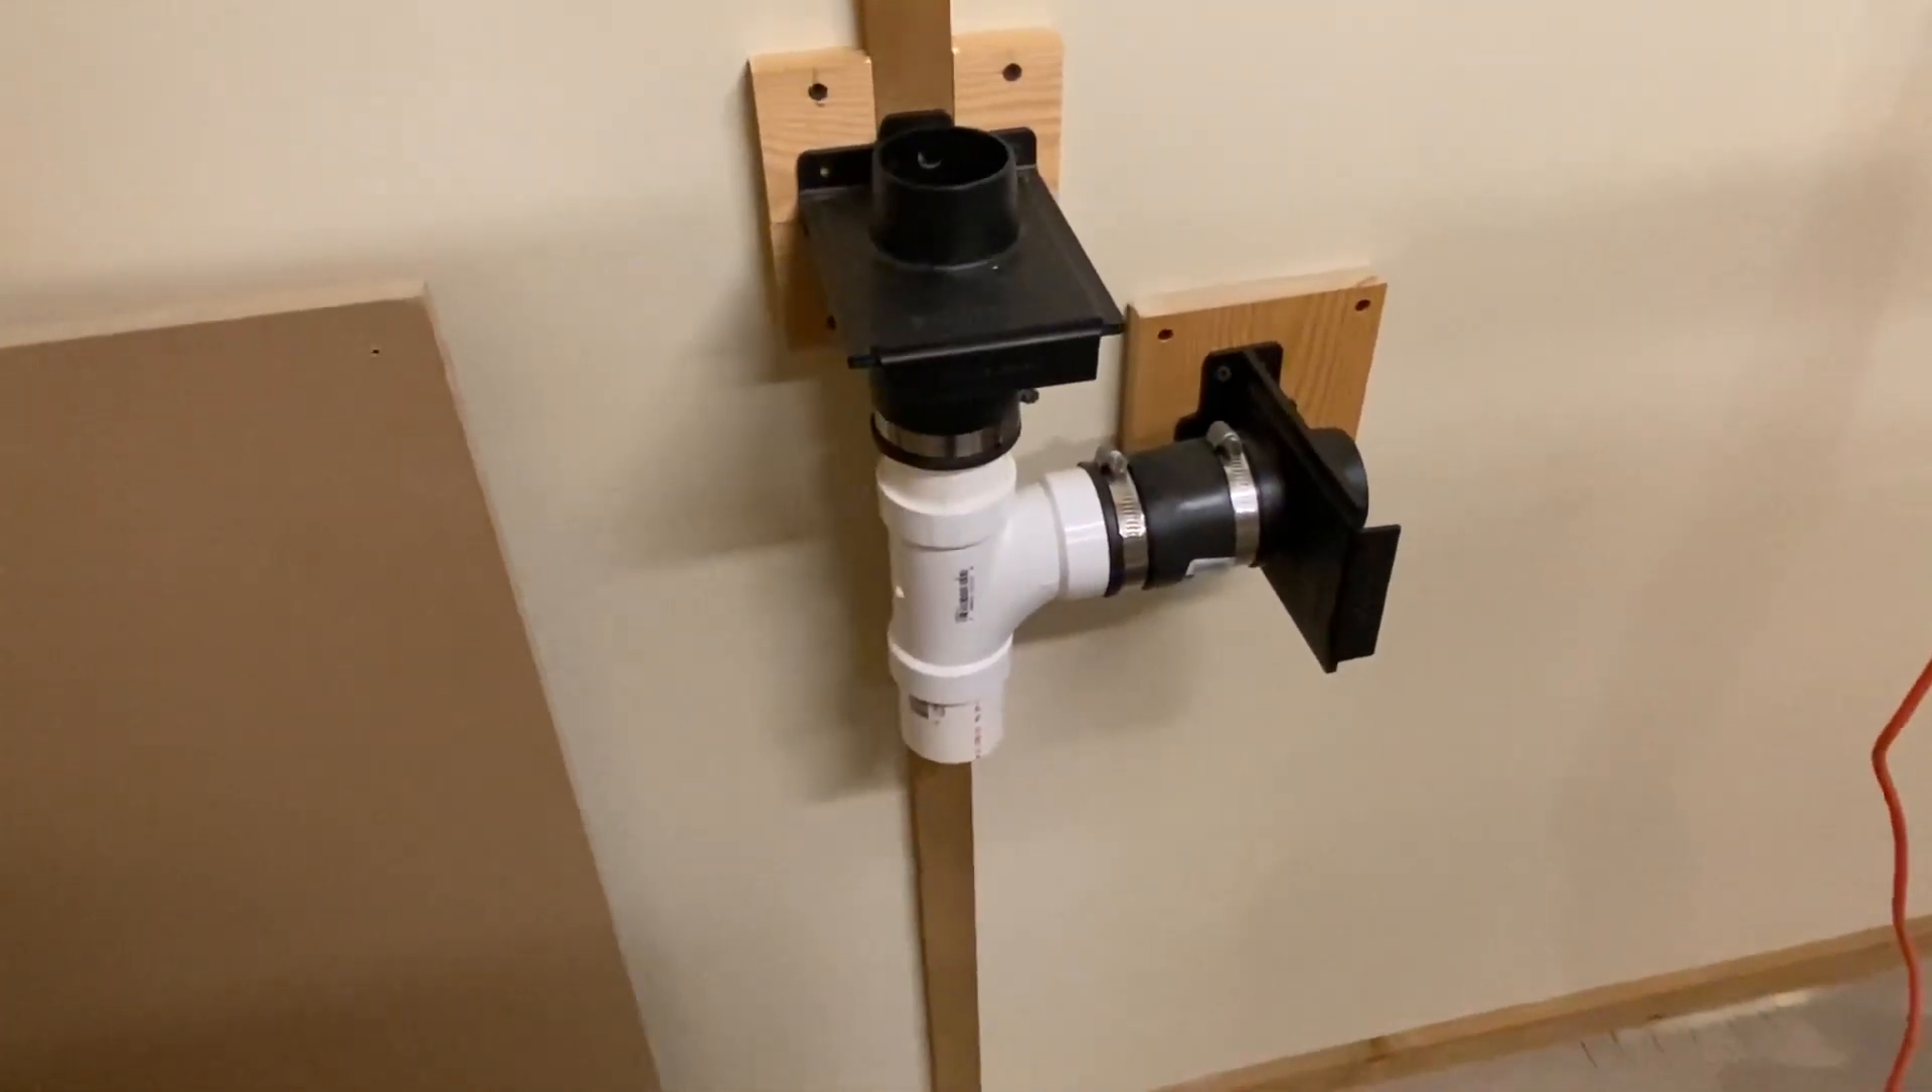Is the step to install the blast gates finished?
Yes.